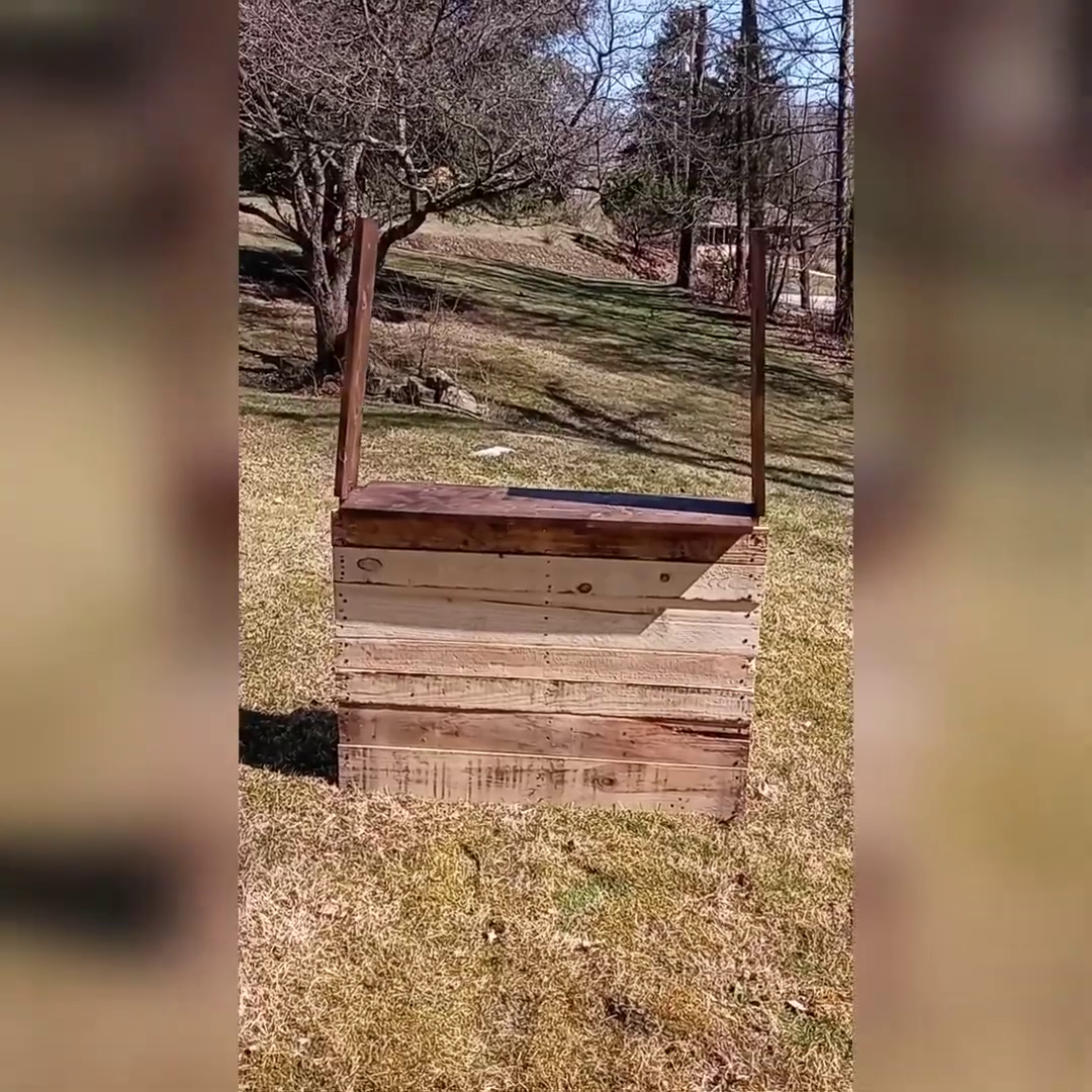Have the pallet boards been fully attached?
Yes.